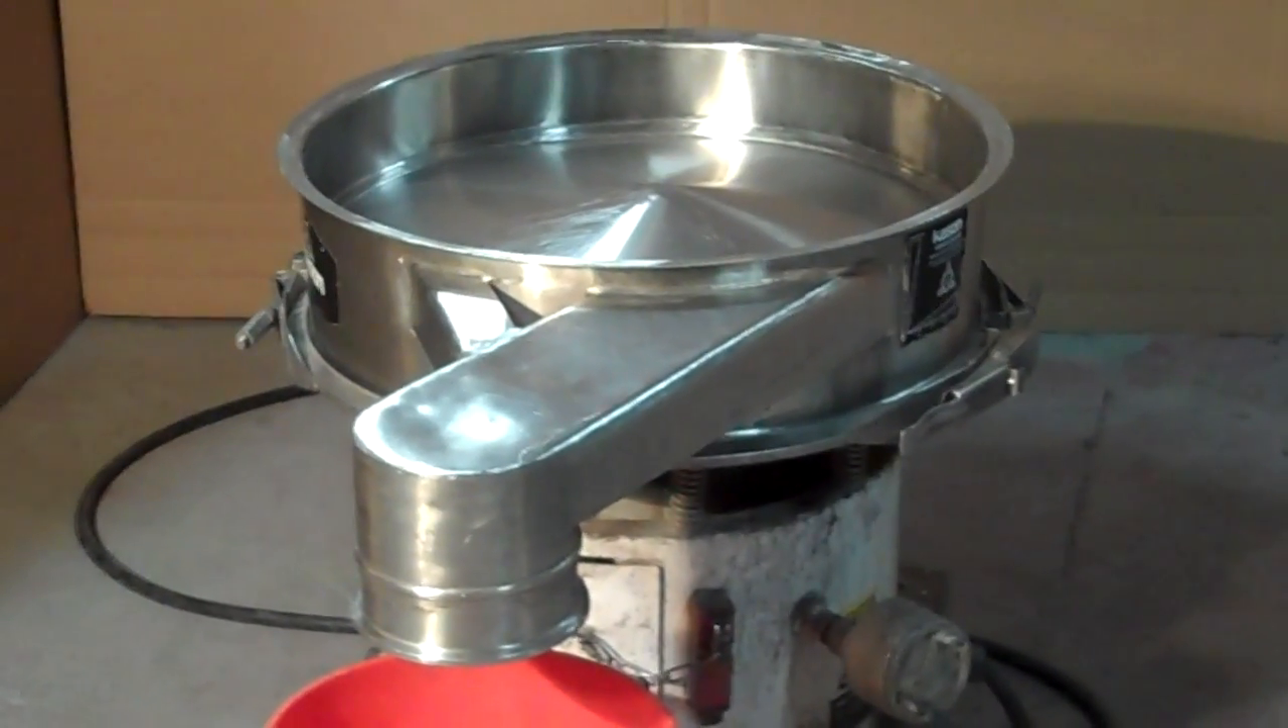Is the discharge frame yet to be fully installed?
No.